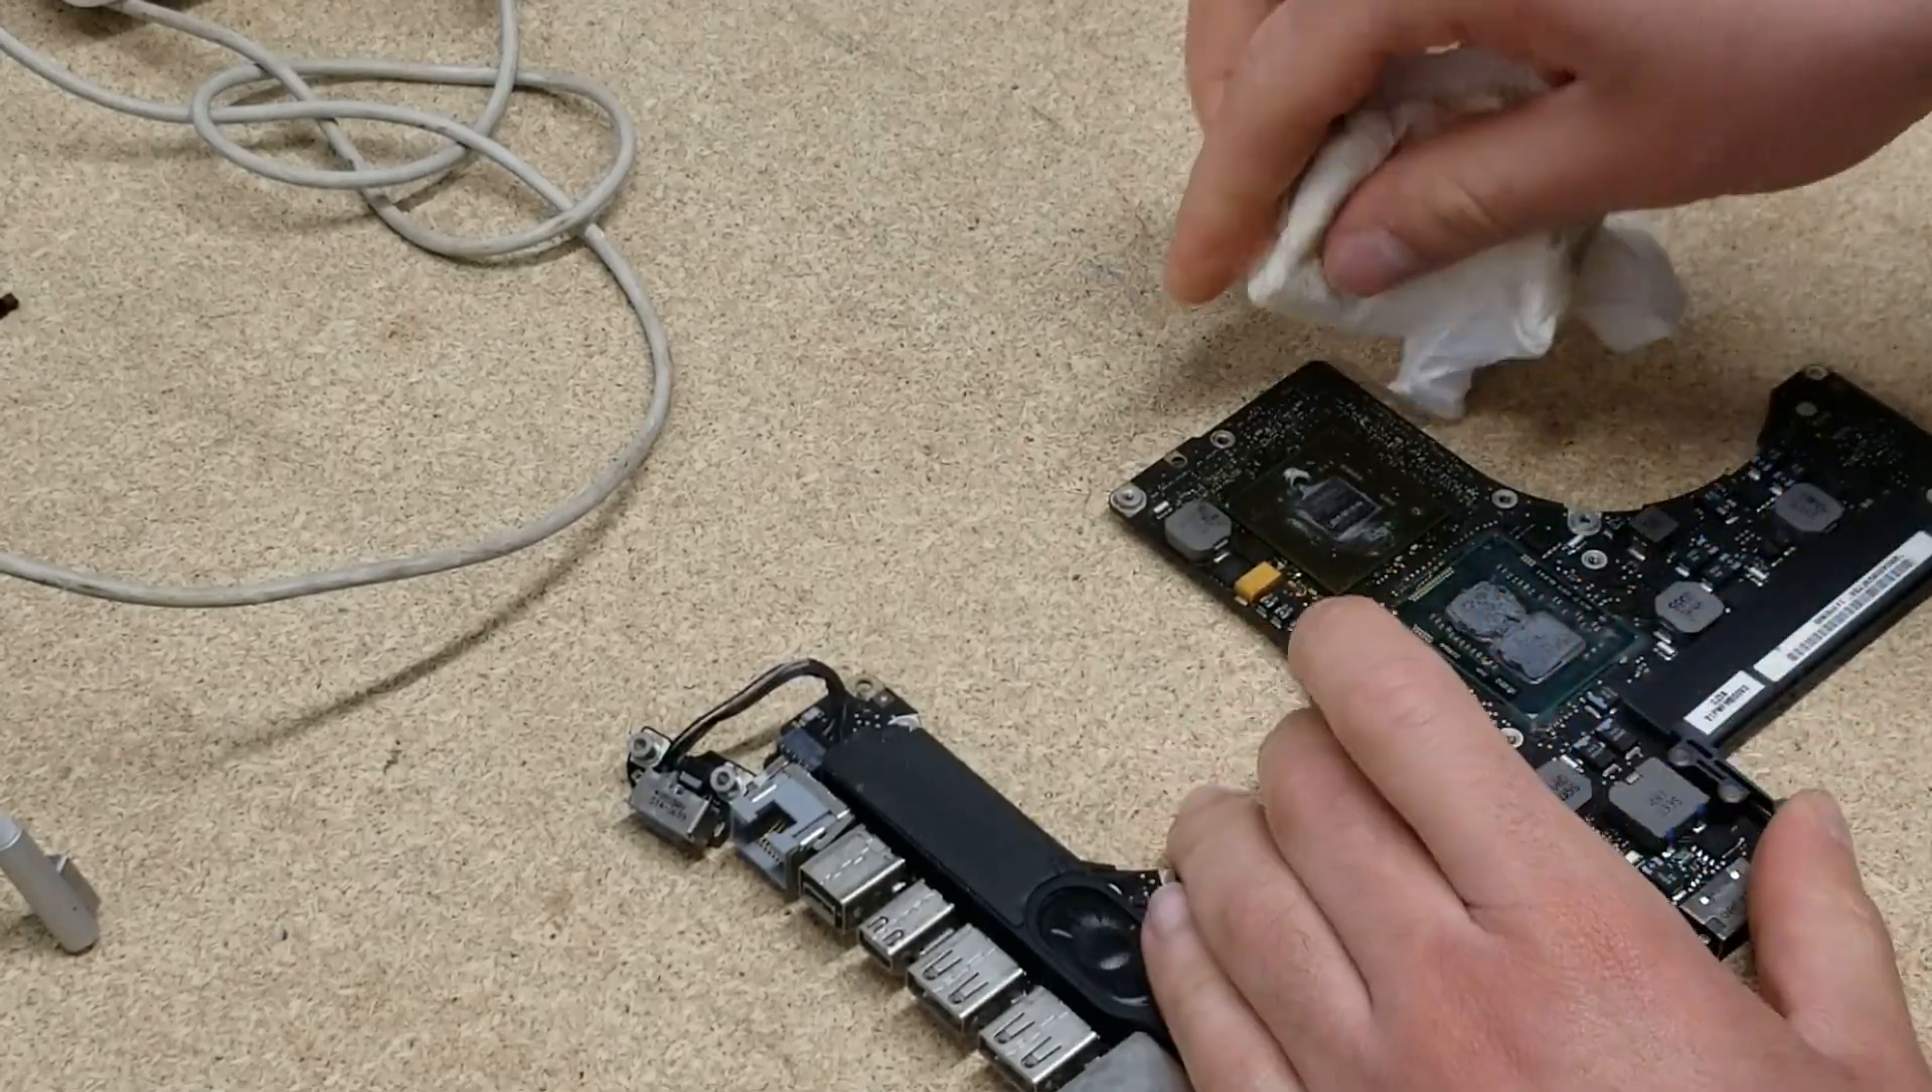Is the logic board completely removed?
Yes.